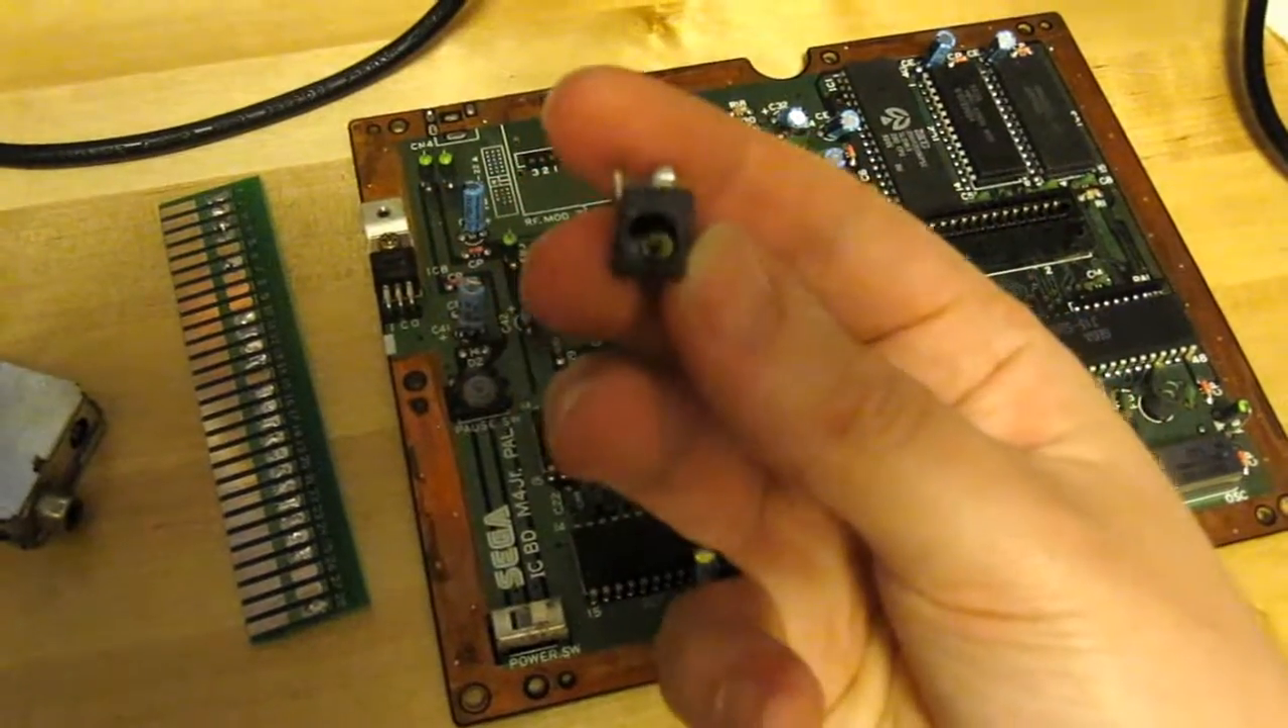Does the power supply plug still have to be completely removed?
No.